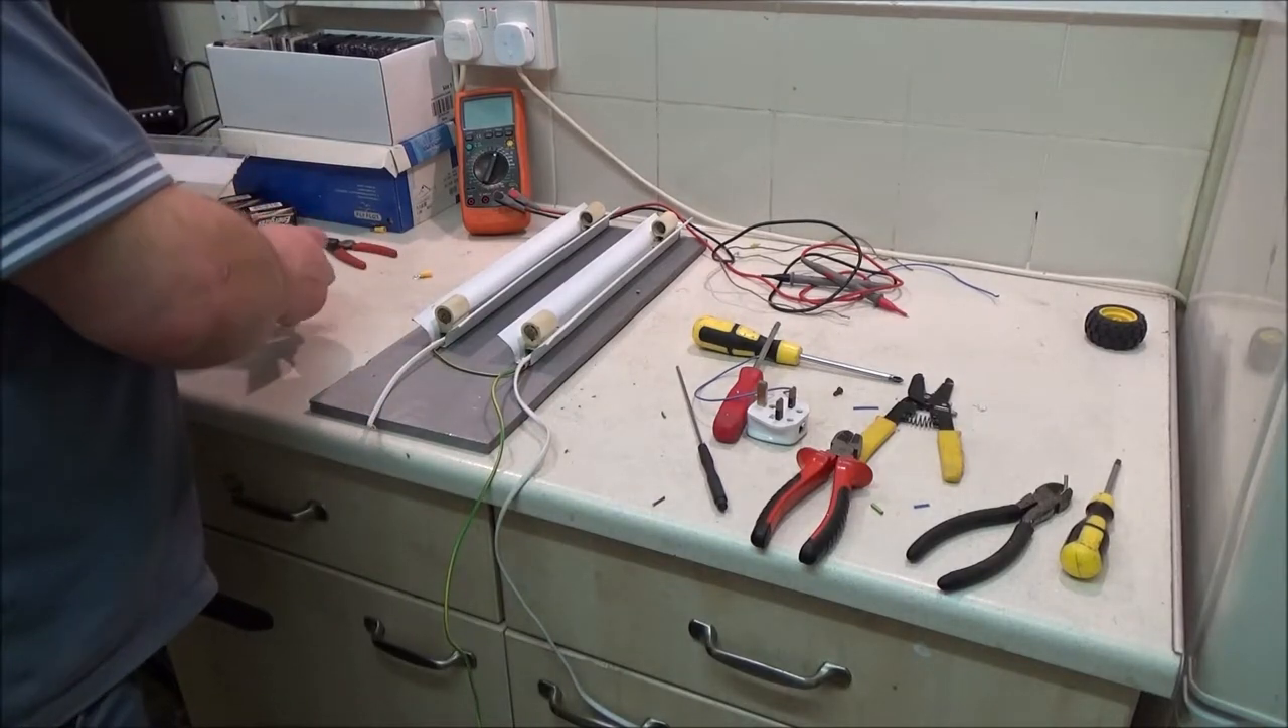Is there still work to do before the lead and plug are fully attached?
Yes.